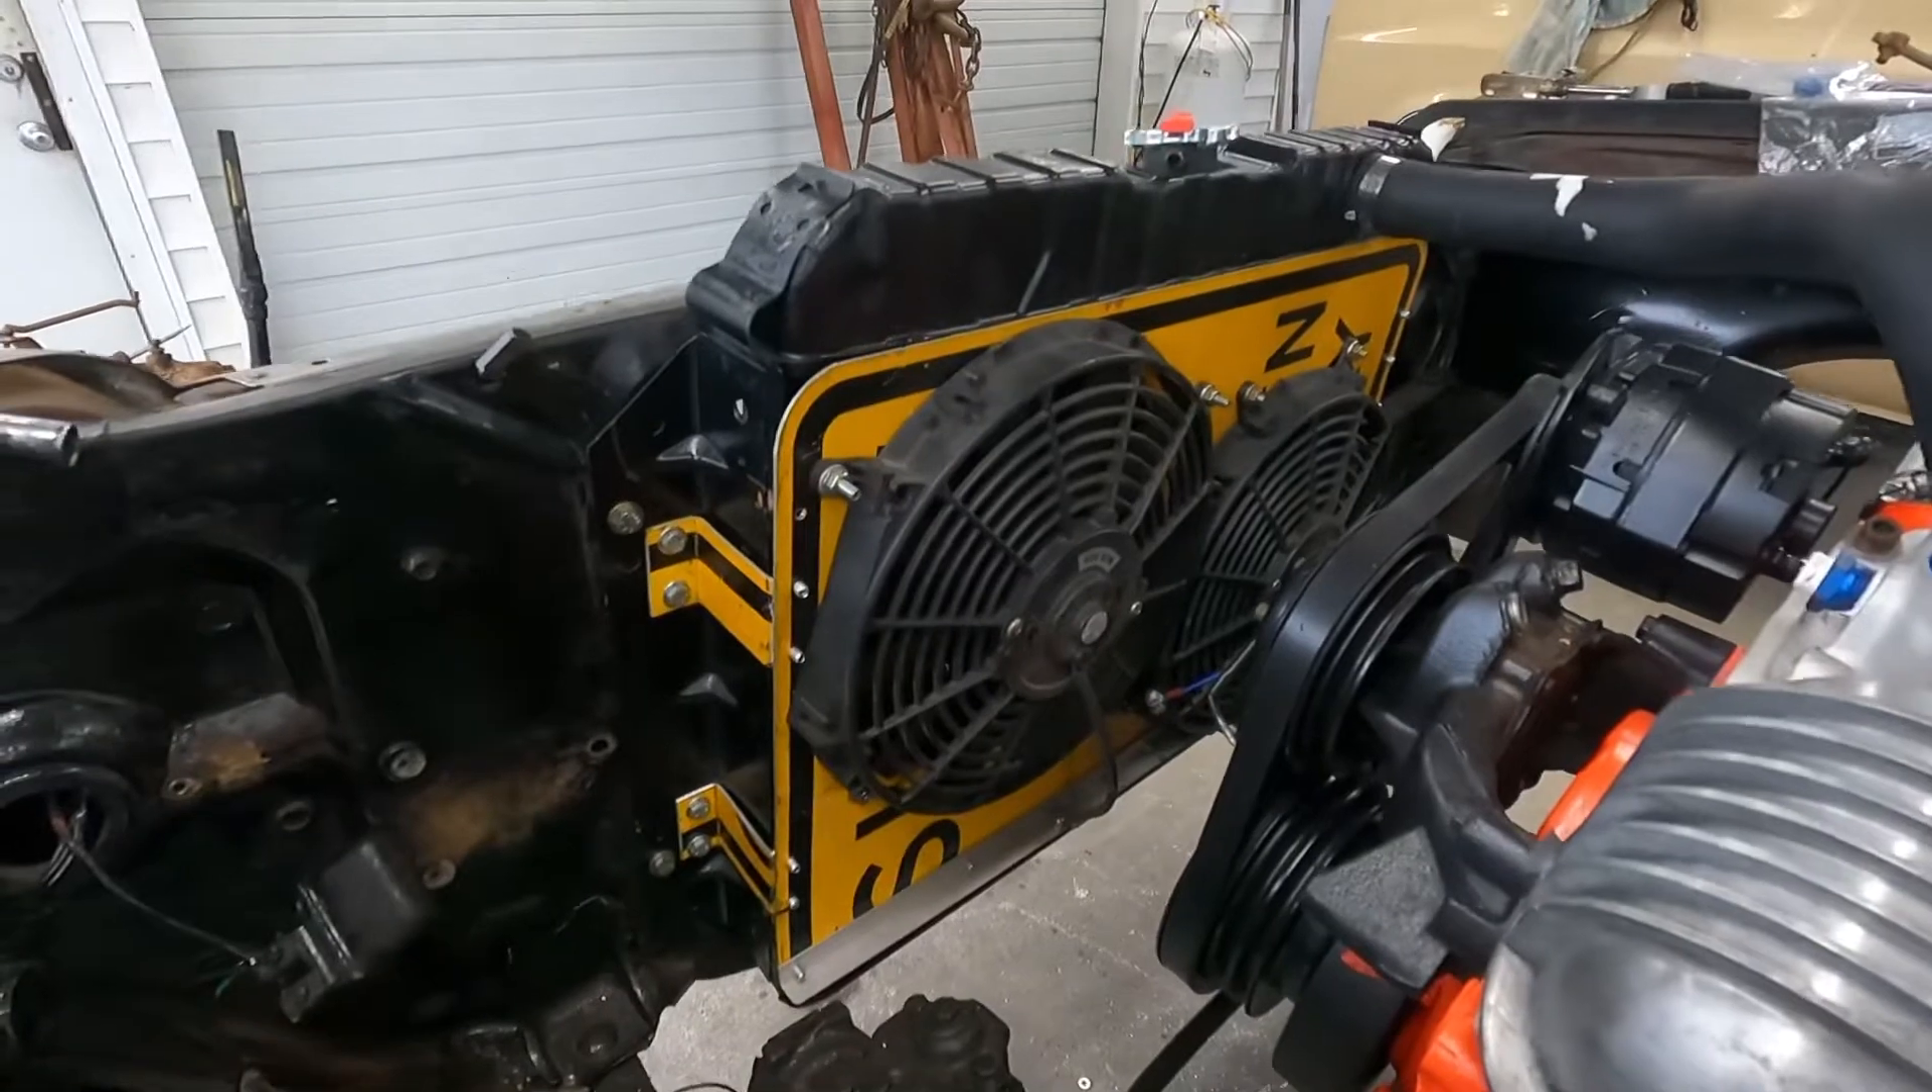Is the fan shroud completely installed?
Yes.